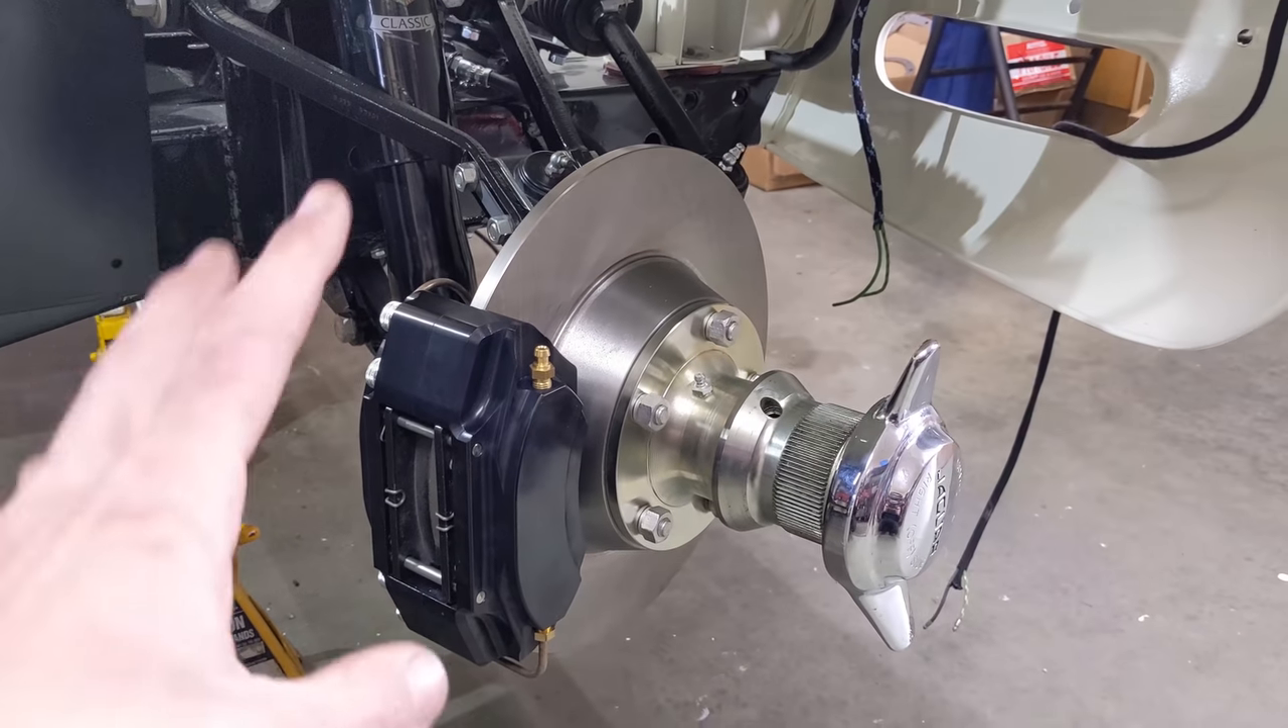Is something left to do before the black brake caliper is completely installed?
No.